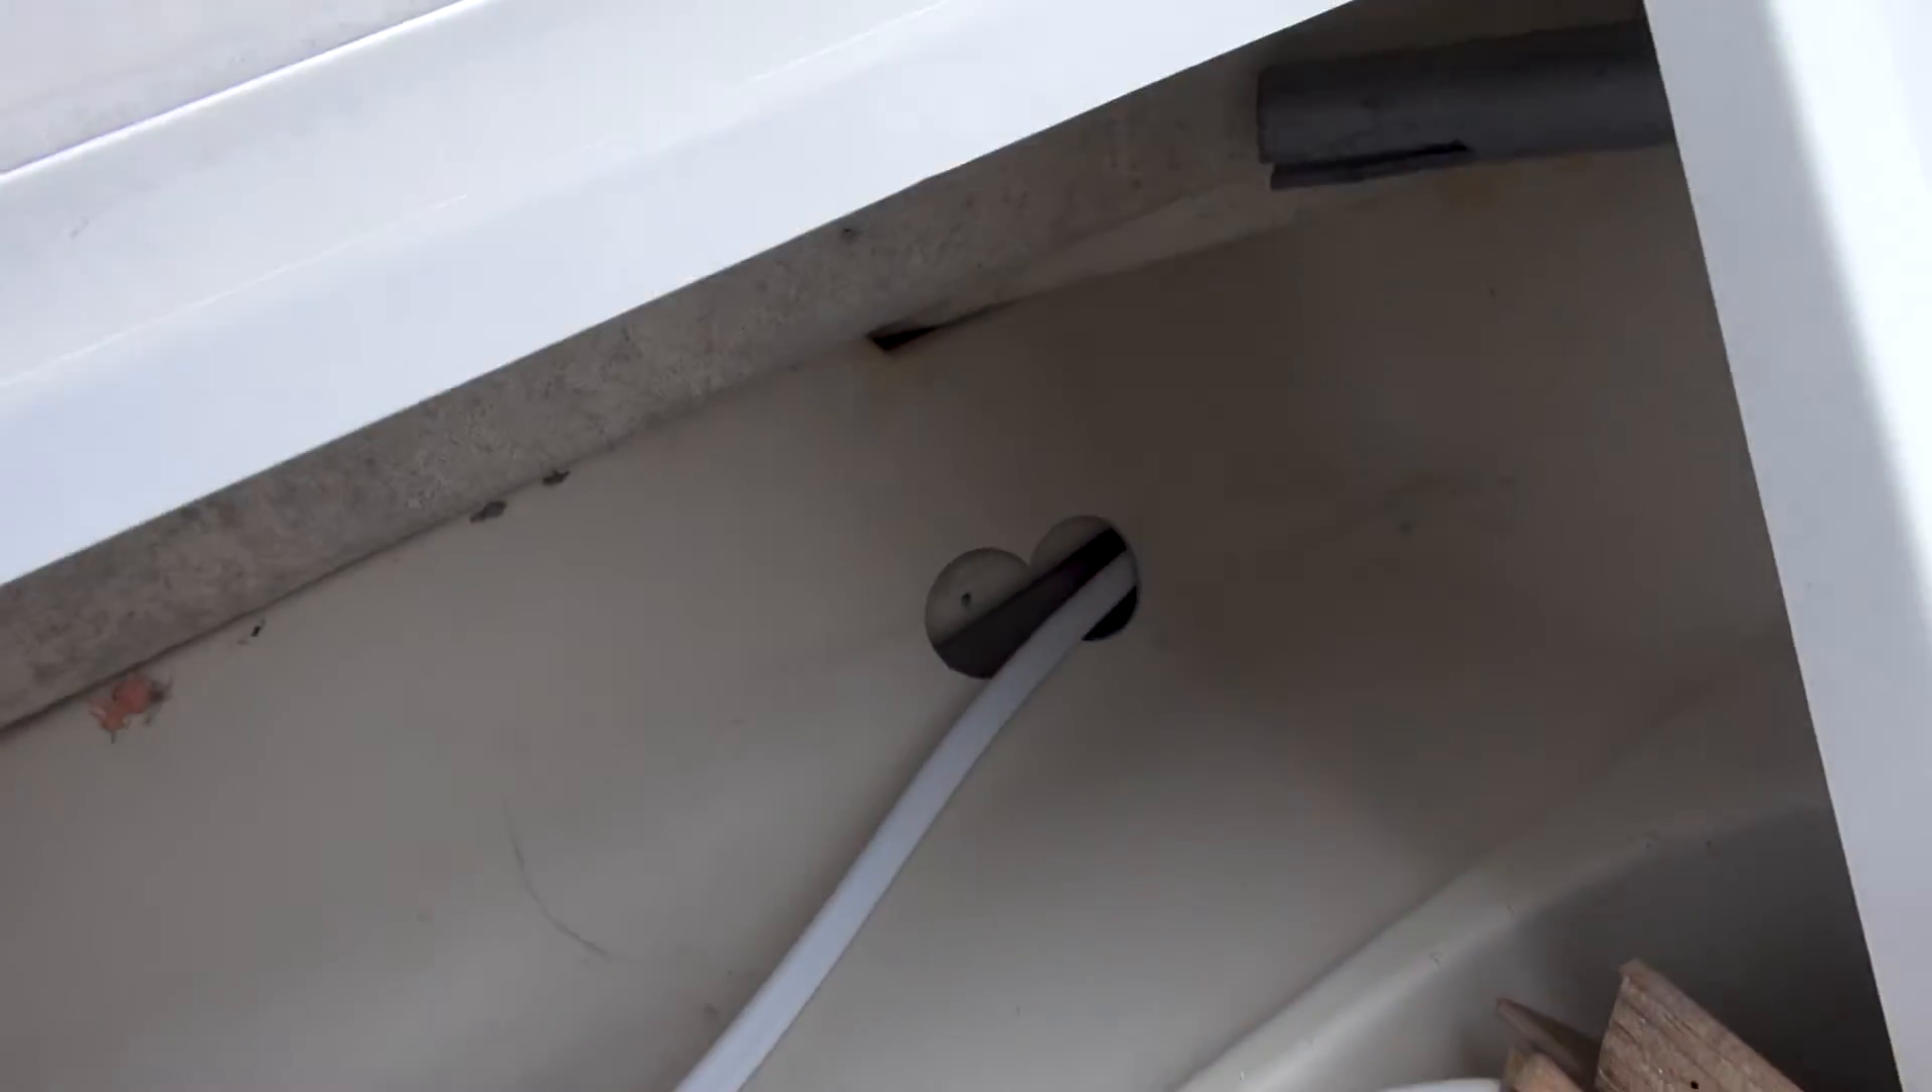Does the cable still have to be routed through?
No.